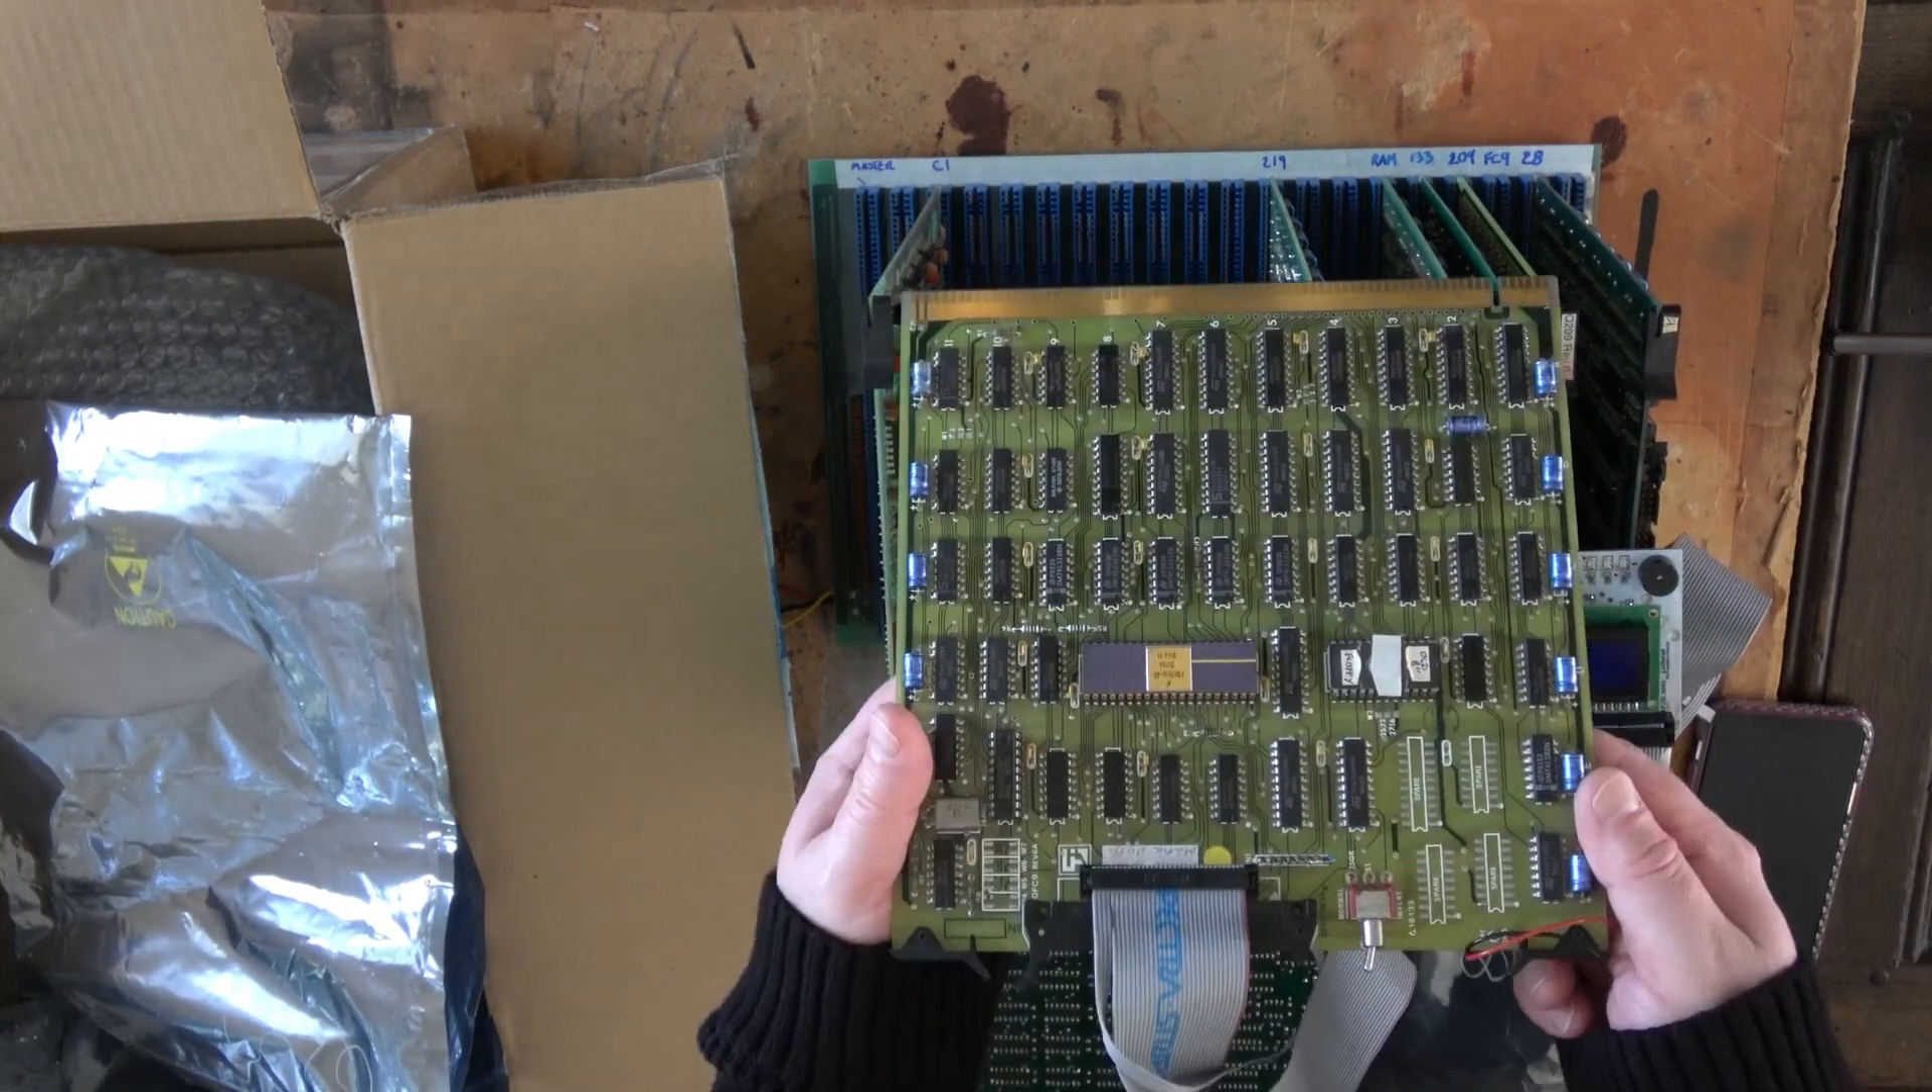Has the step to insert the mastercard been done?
No.